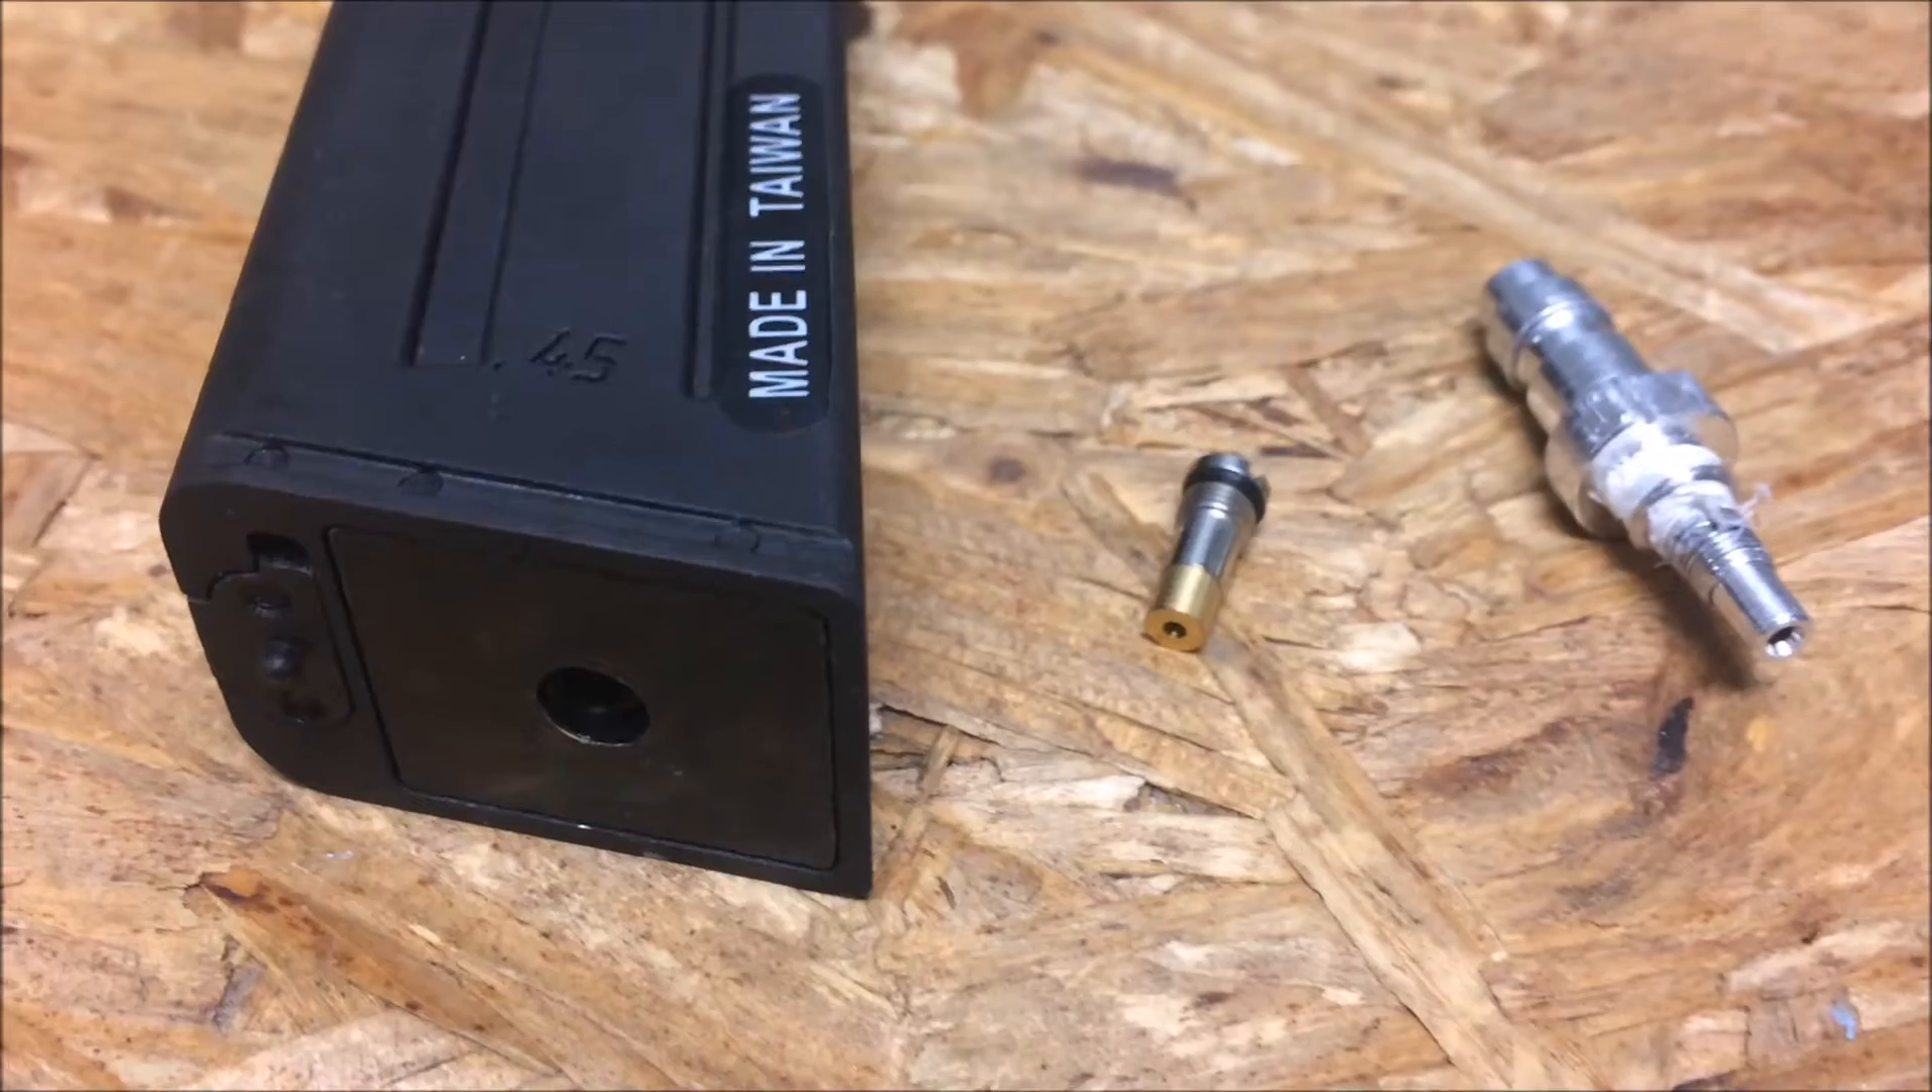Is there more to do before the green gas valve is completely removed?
No.